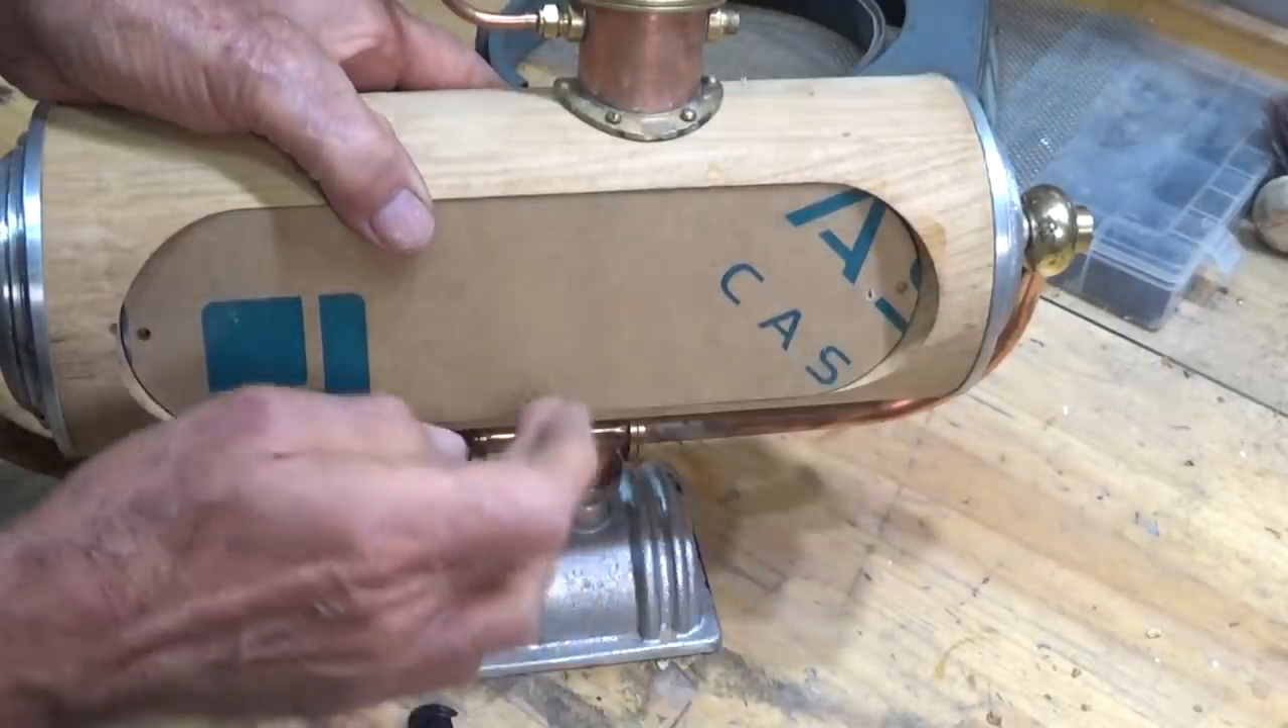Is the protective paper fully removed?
No.